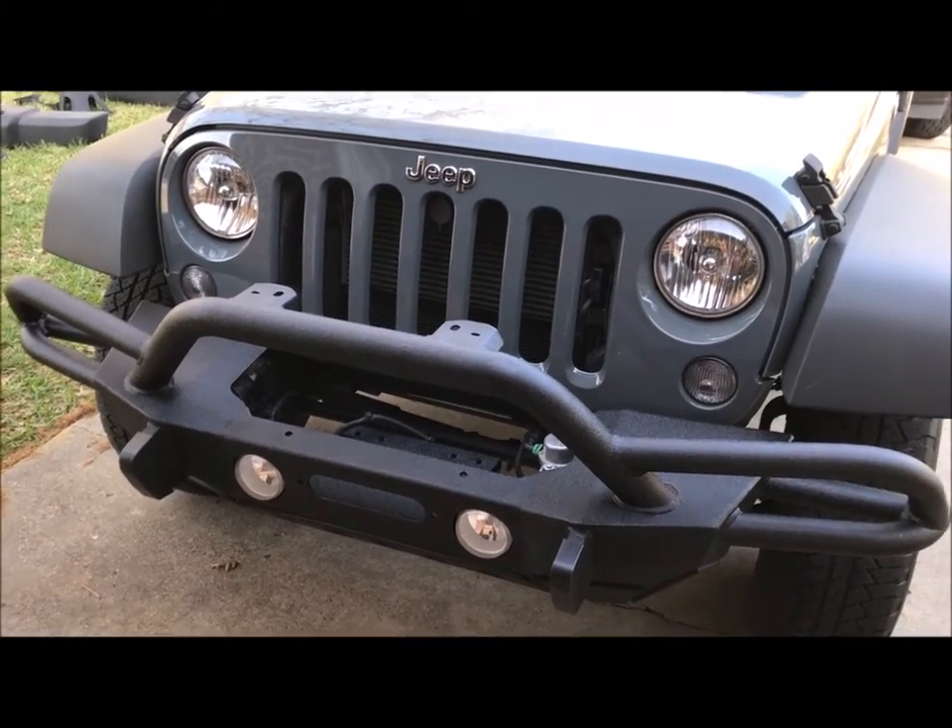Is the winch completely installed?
No.